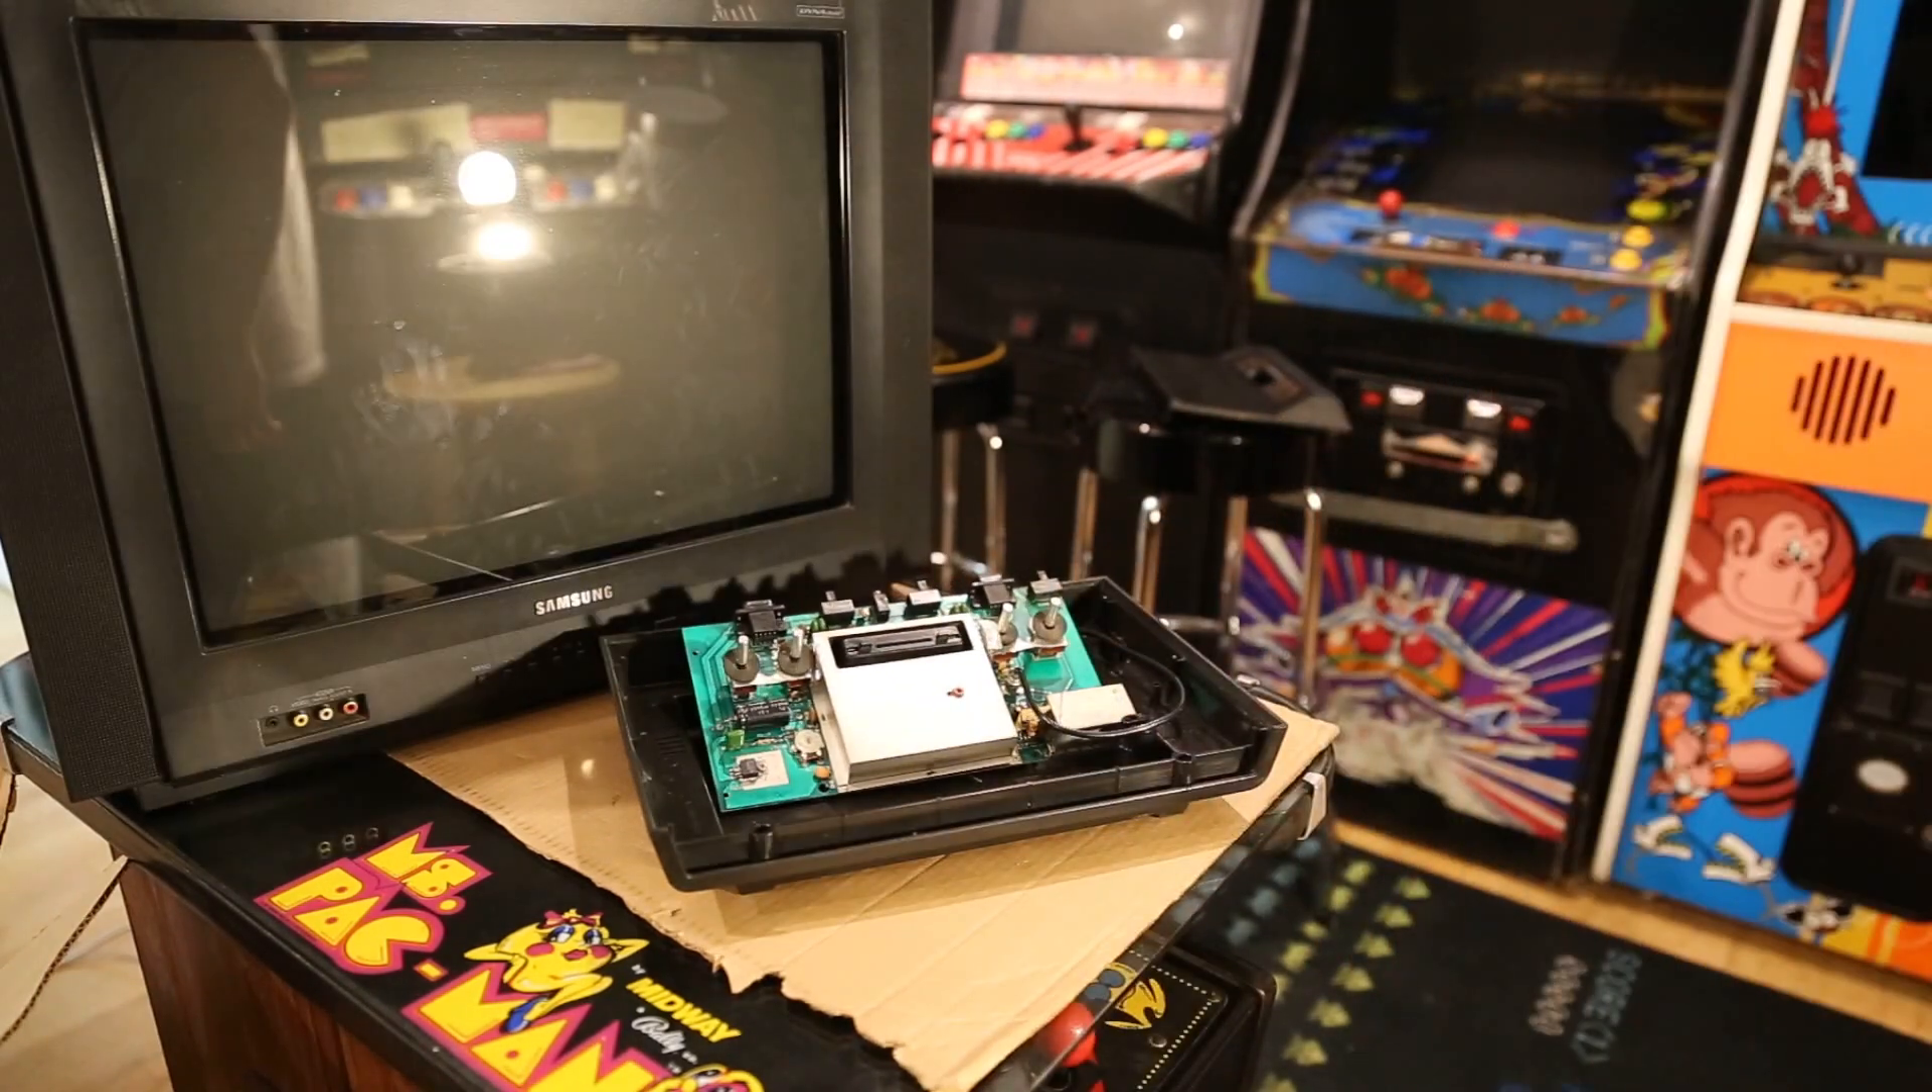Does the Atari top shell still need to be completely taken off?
No.